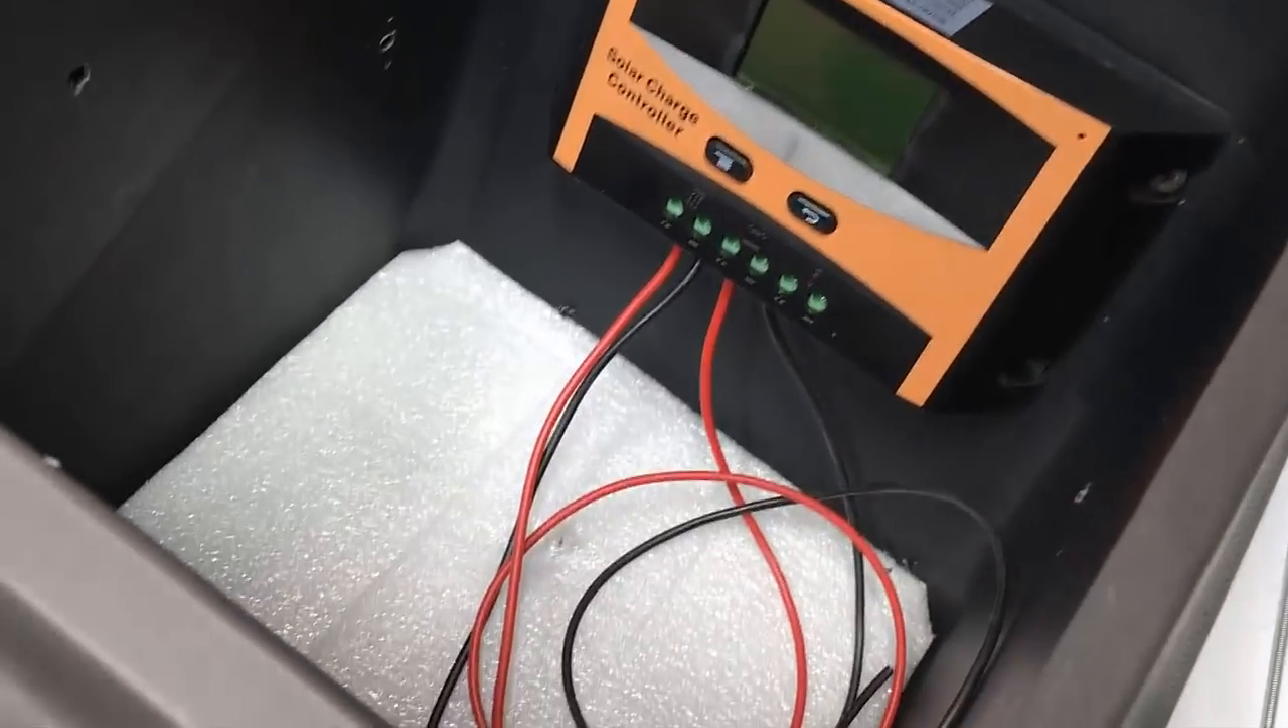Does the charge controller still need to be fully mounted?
No.